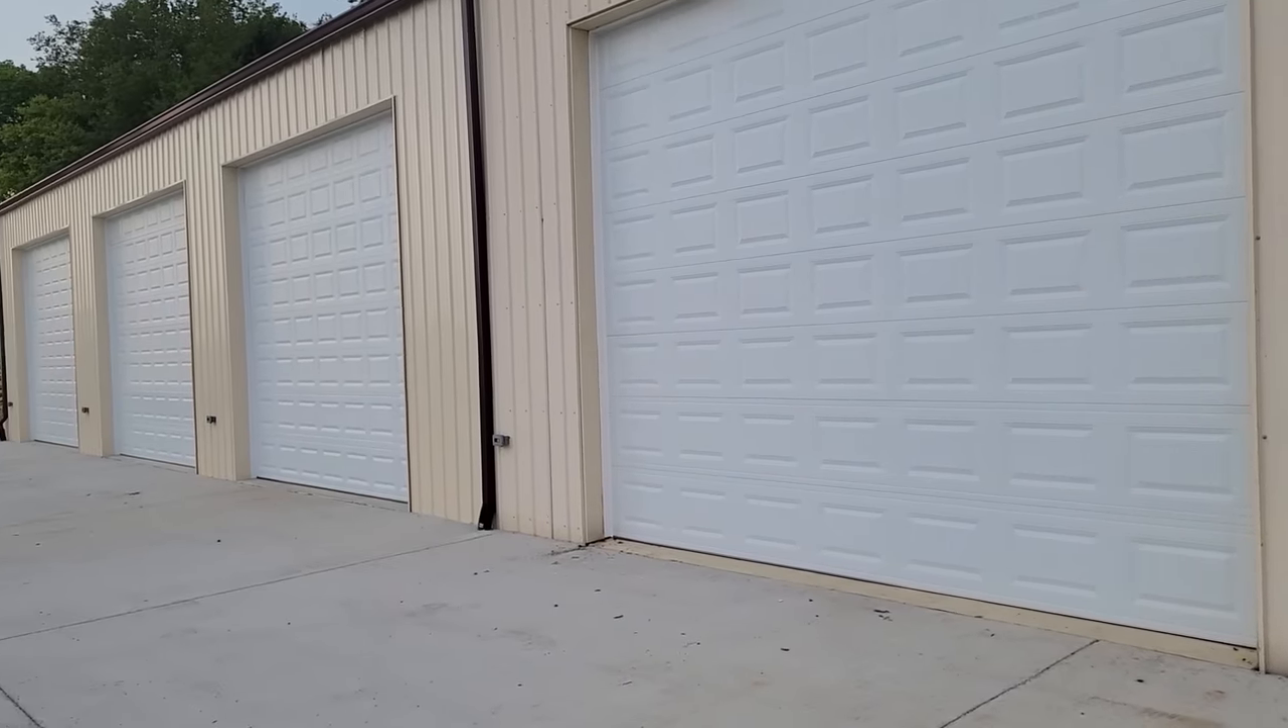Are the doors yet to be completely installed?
No.